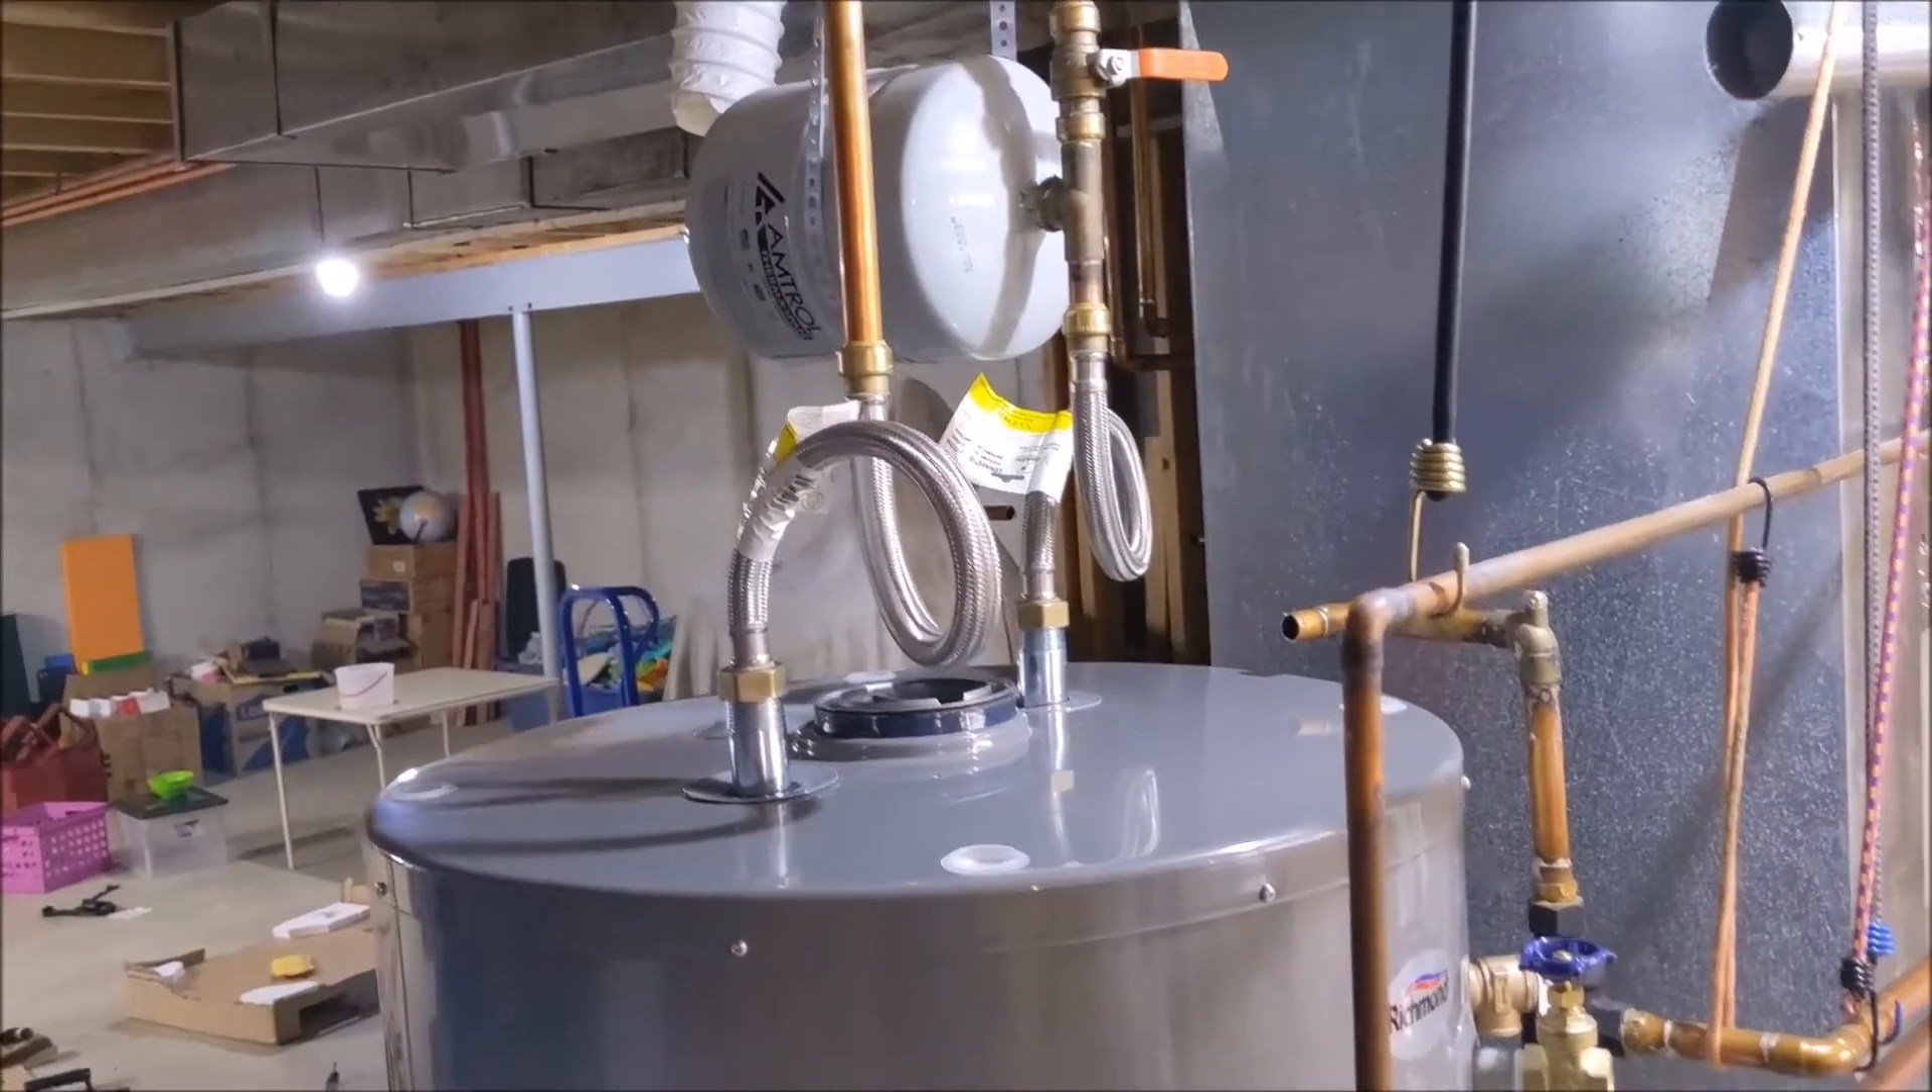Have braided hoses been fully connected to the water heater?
Yes.